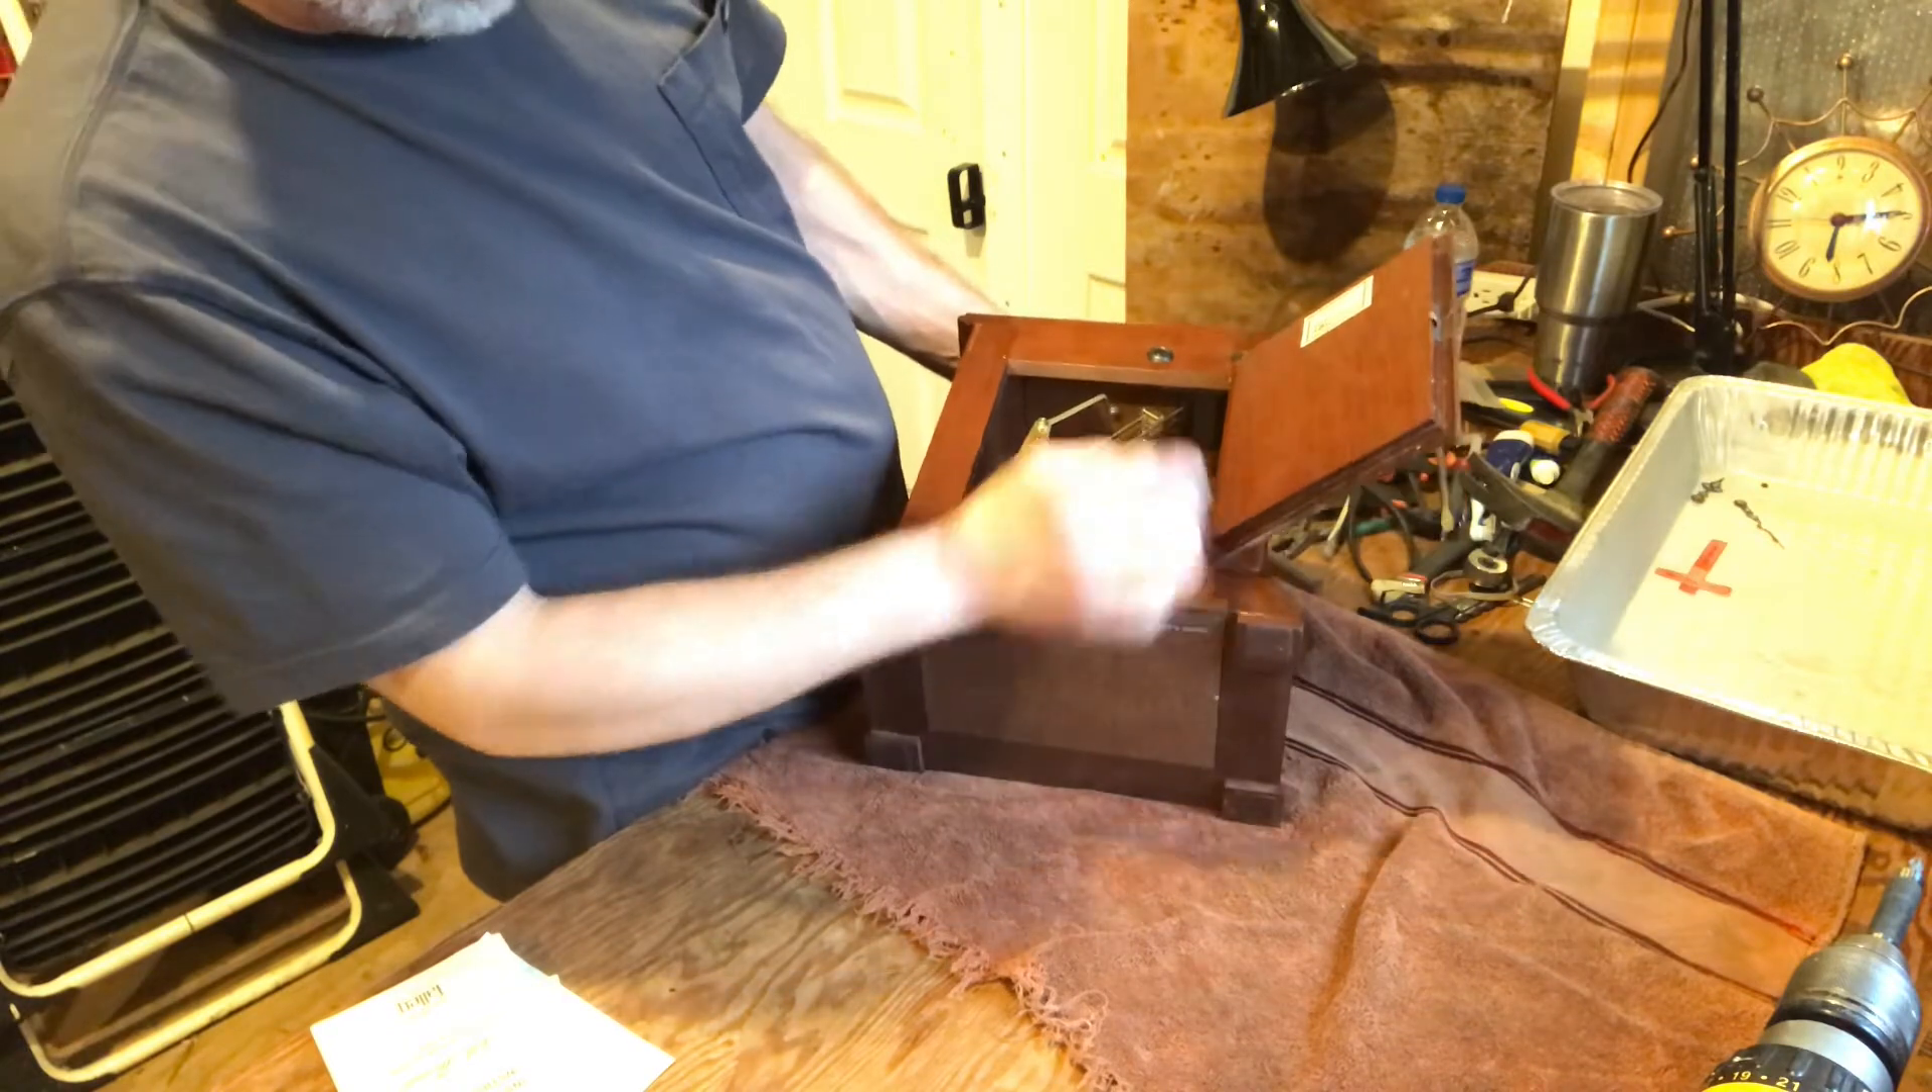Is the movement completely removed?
No.